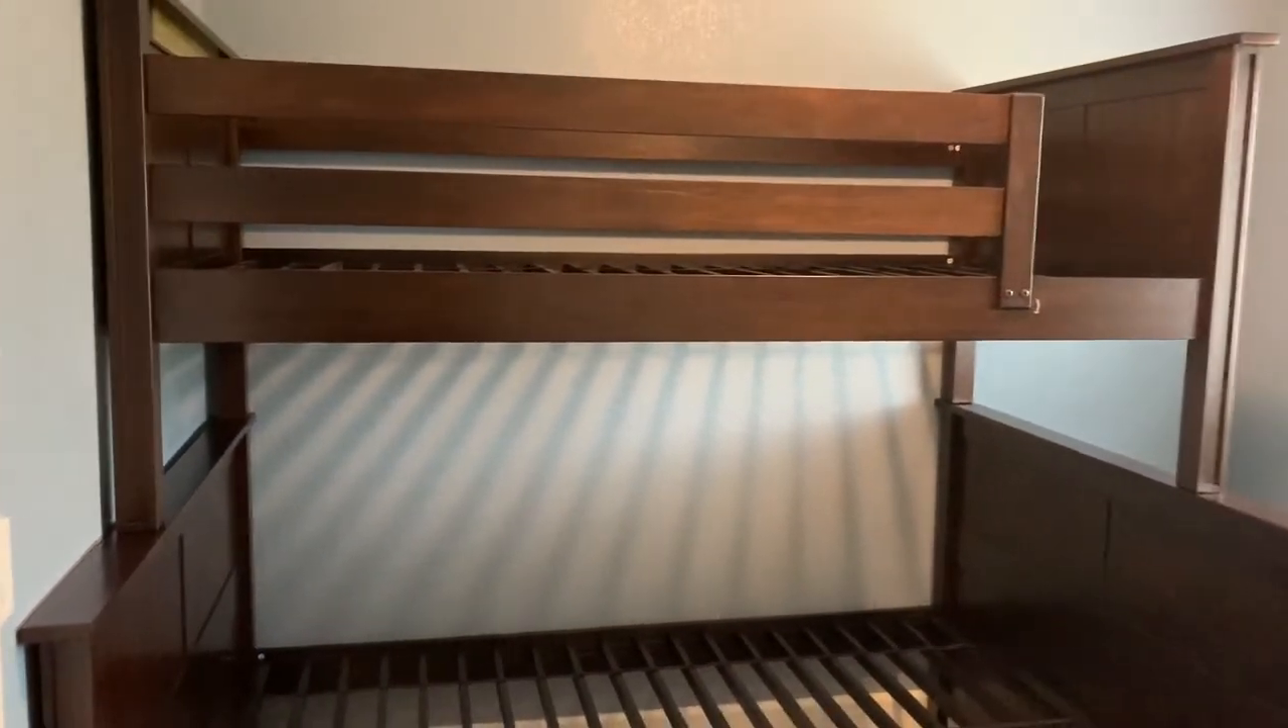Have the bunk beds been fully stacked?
Yes.